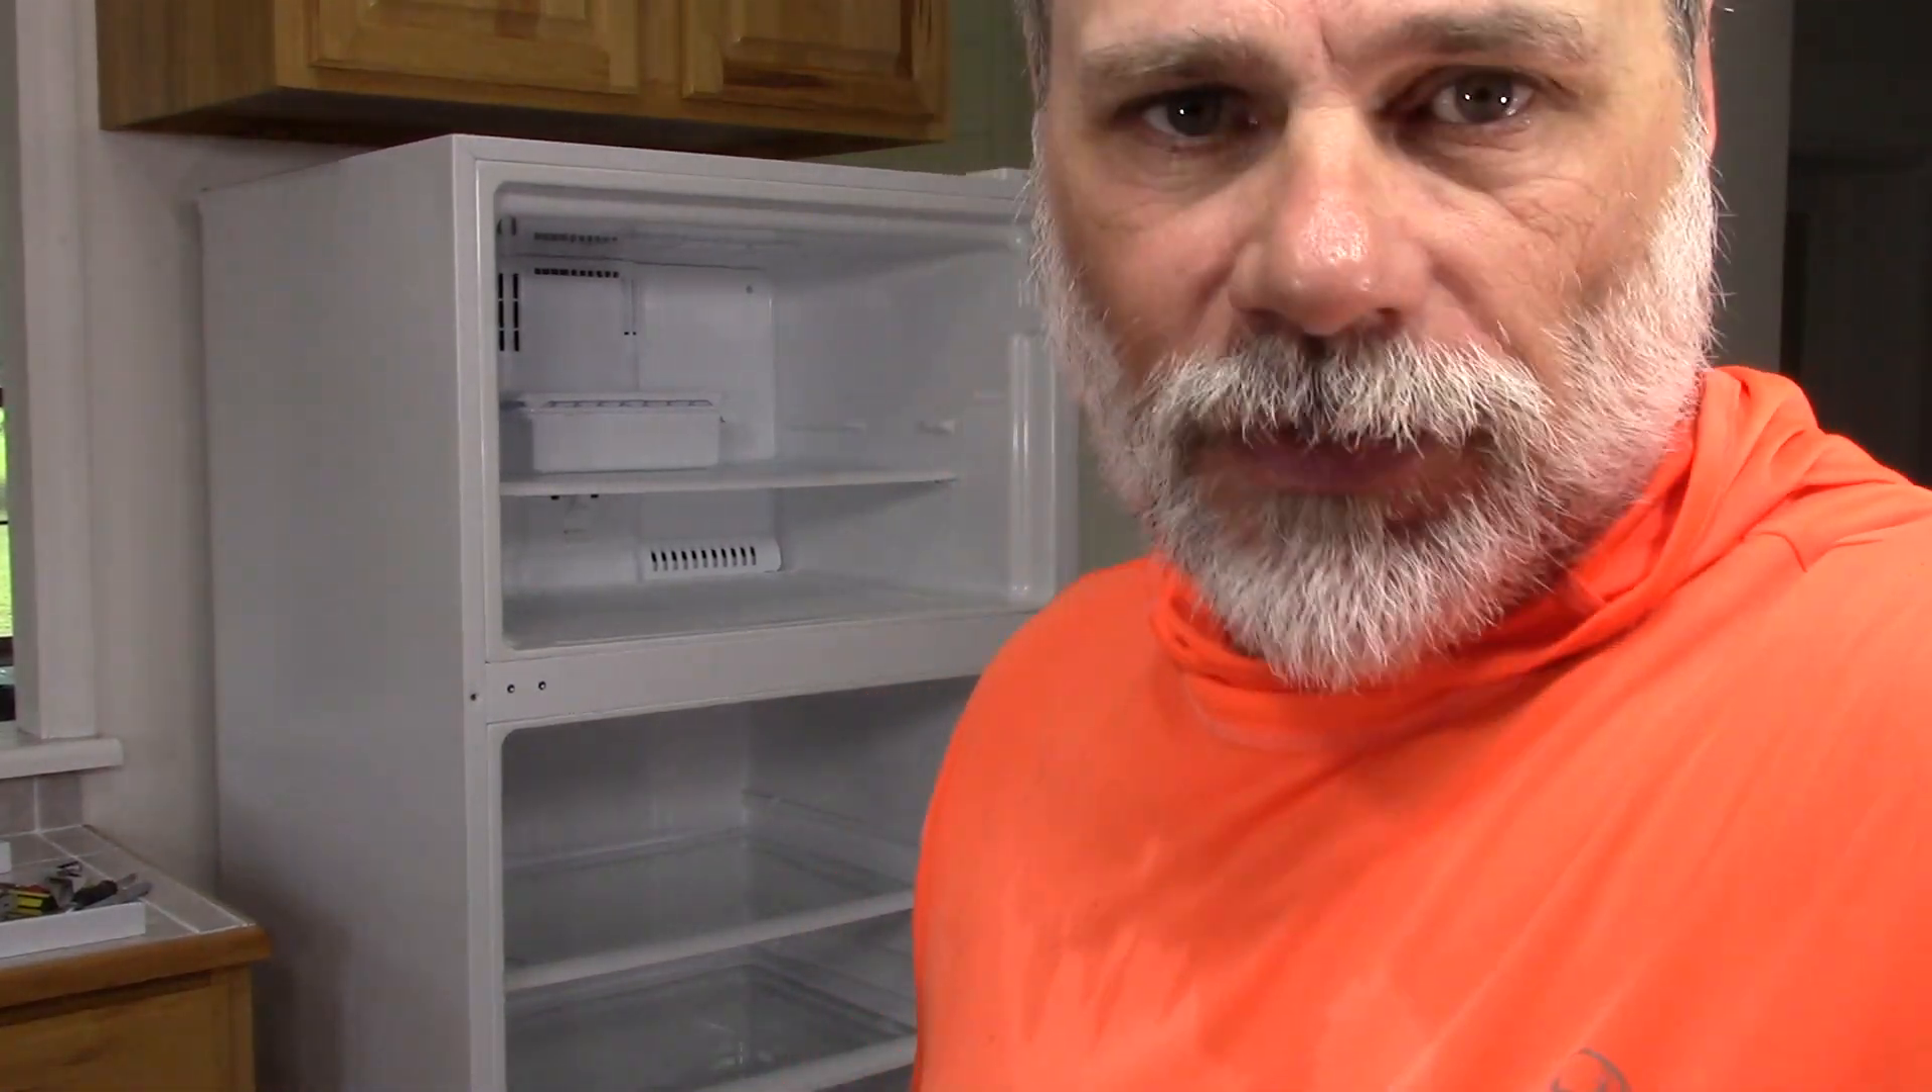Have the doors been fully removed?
Yes.